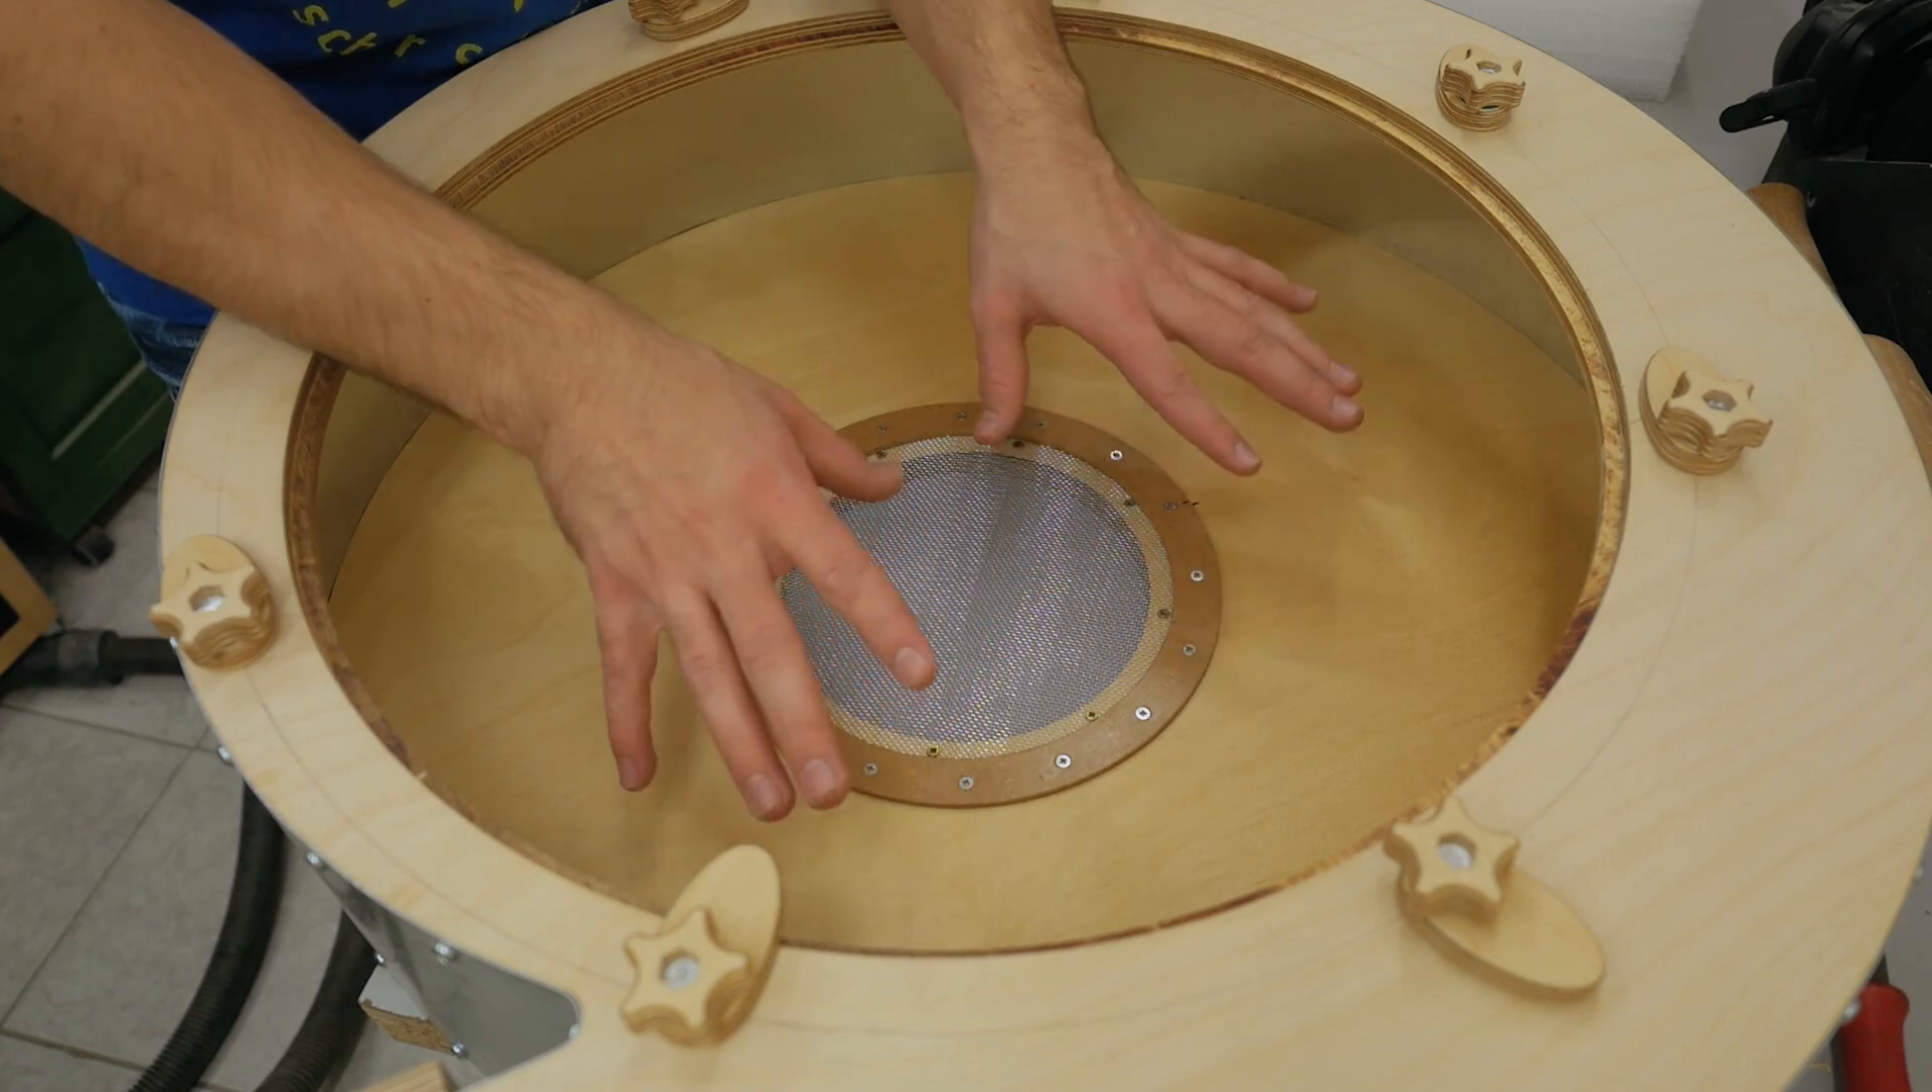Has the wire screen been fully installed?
Yes.